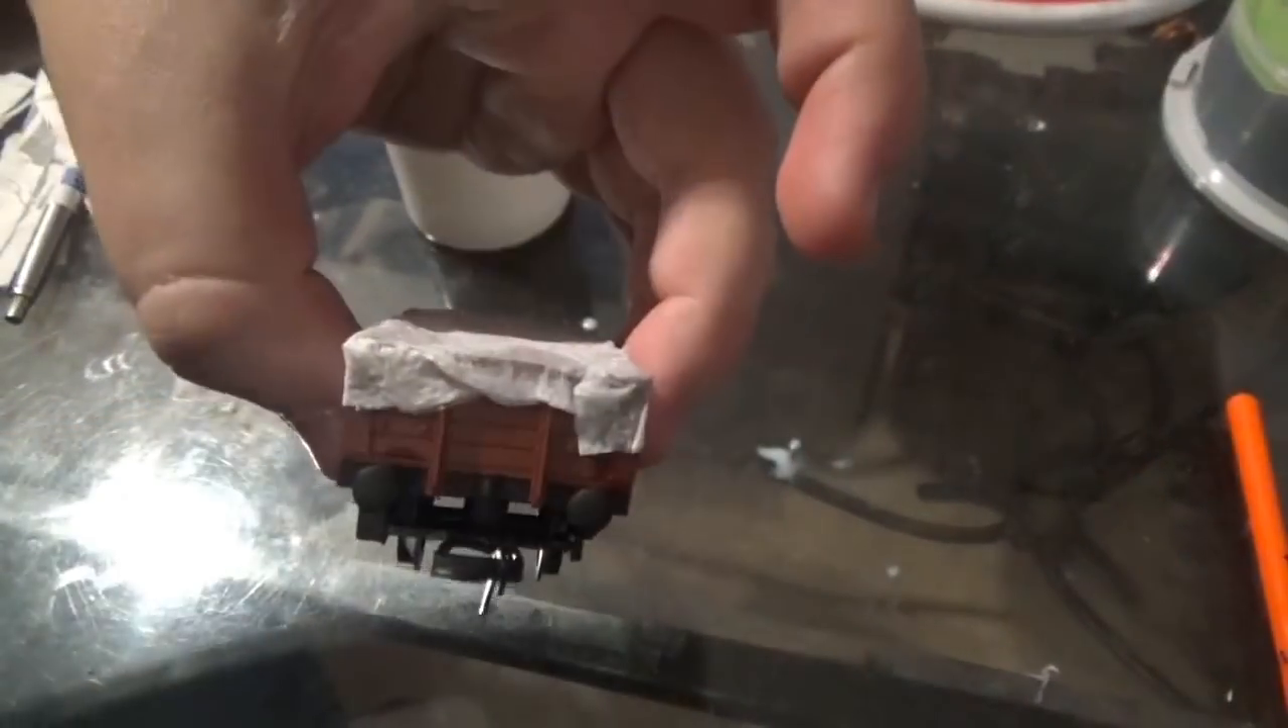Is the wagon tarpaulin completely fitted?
Yes.